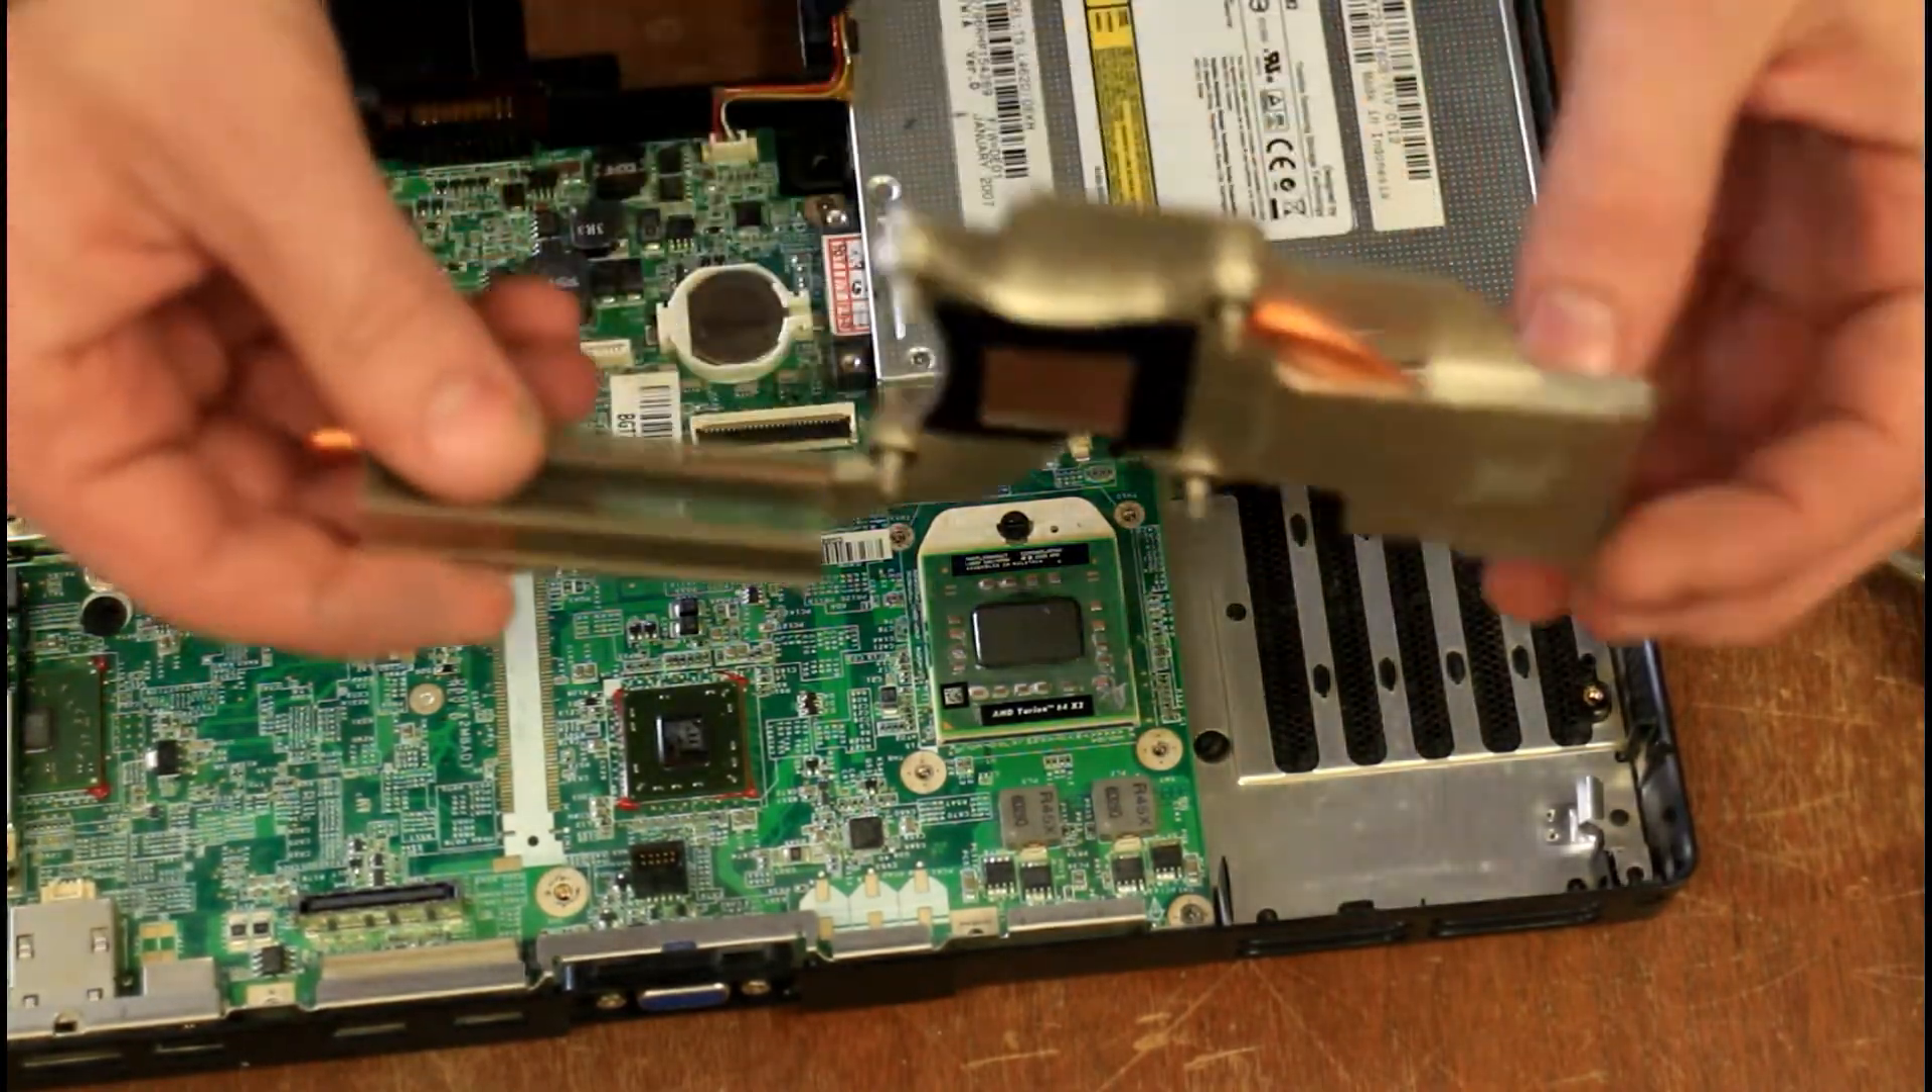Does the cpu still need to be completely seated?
No.